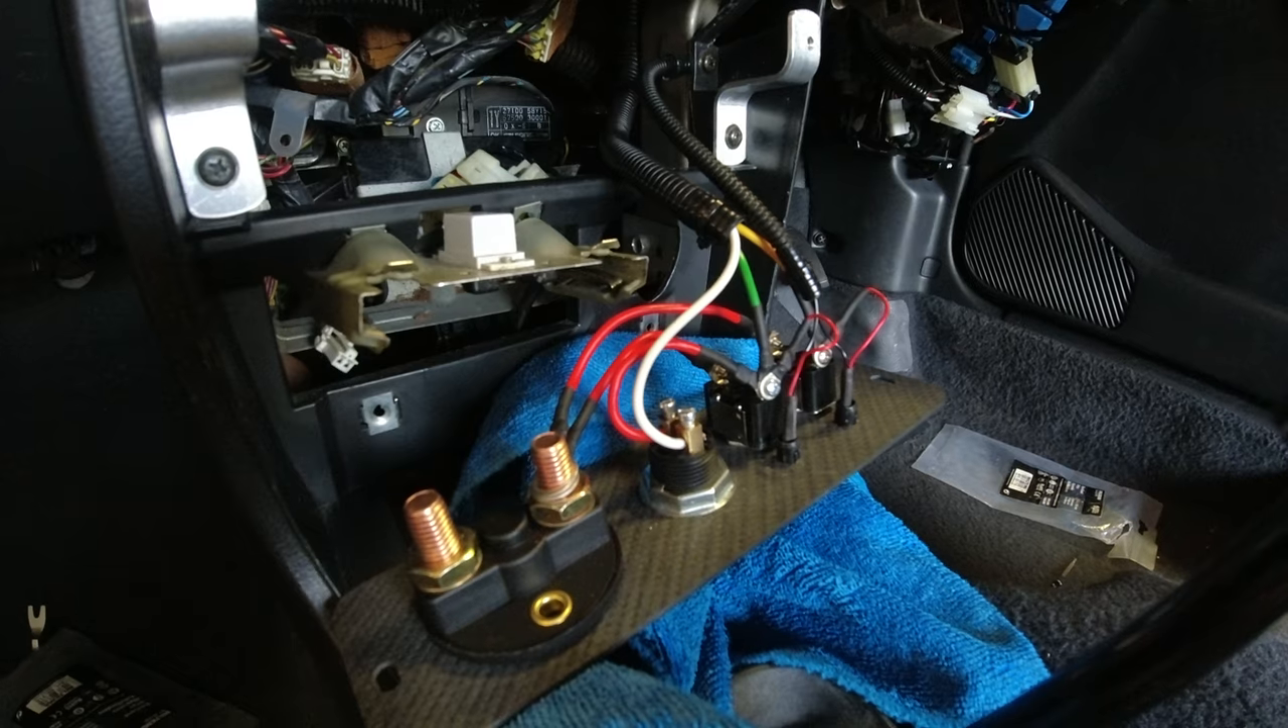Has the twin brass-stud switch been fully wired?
No.